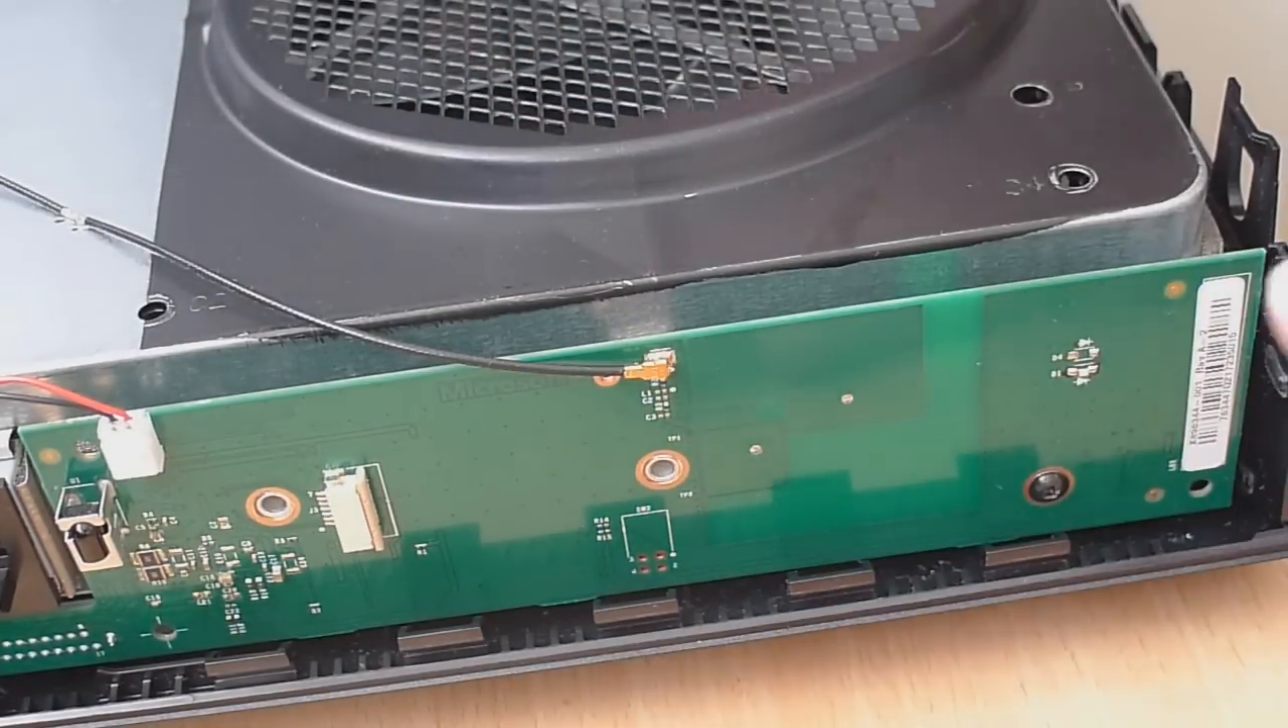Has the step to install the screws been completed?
No.